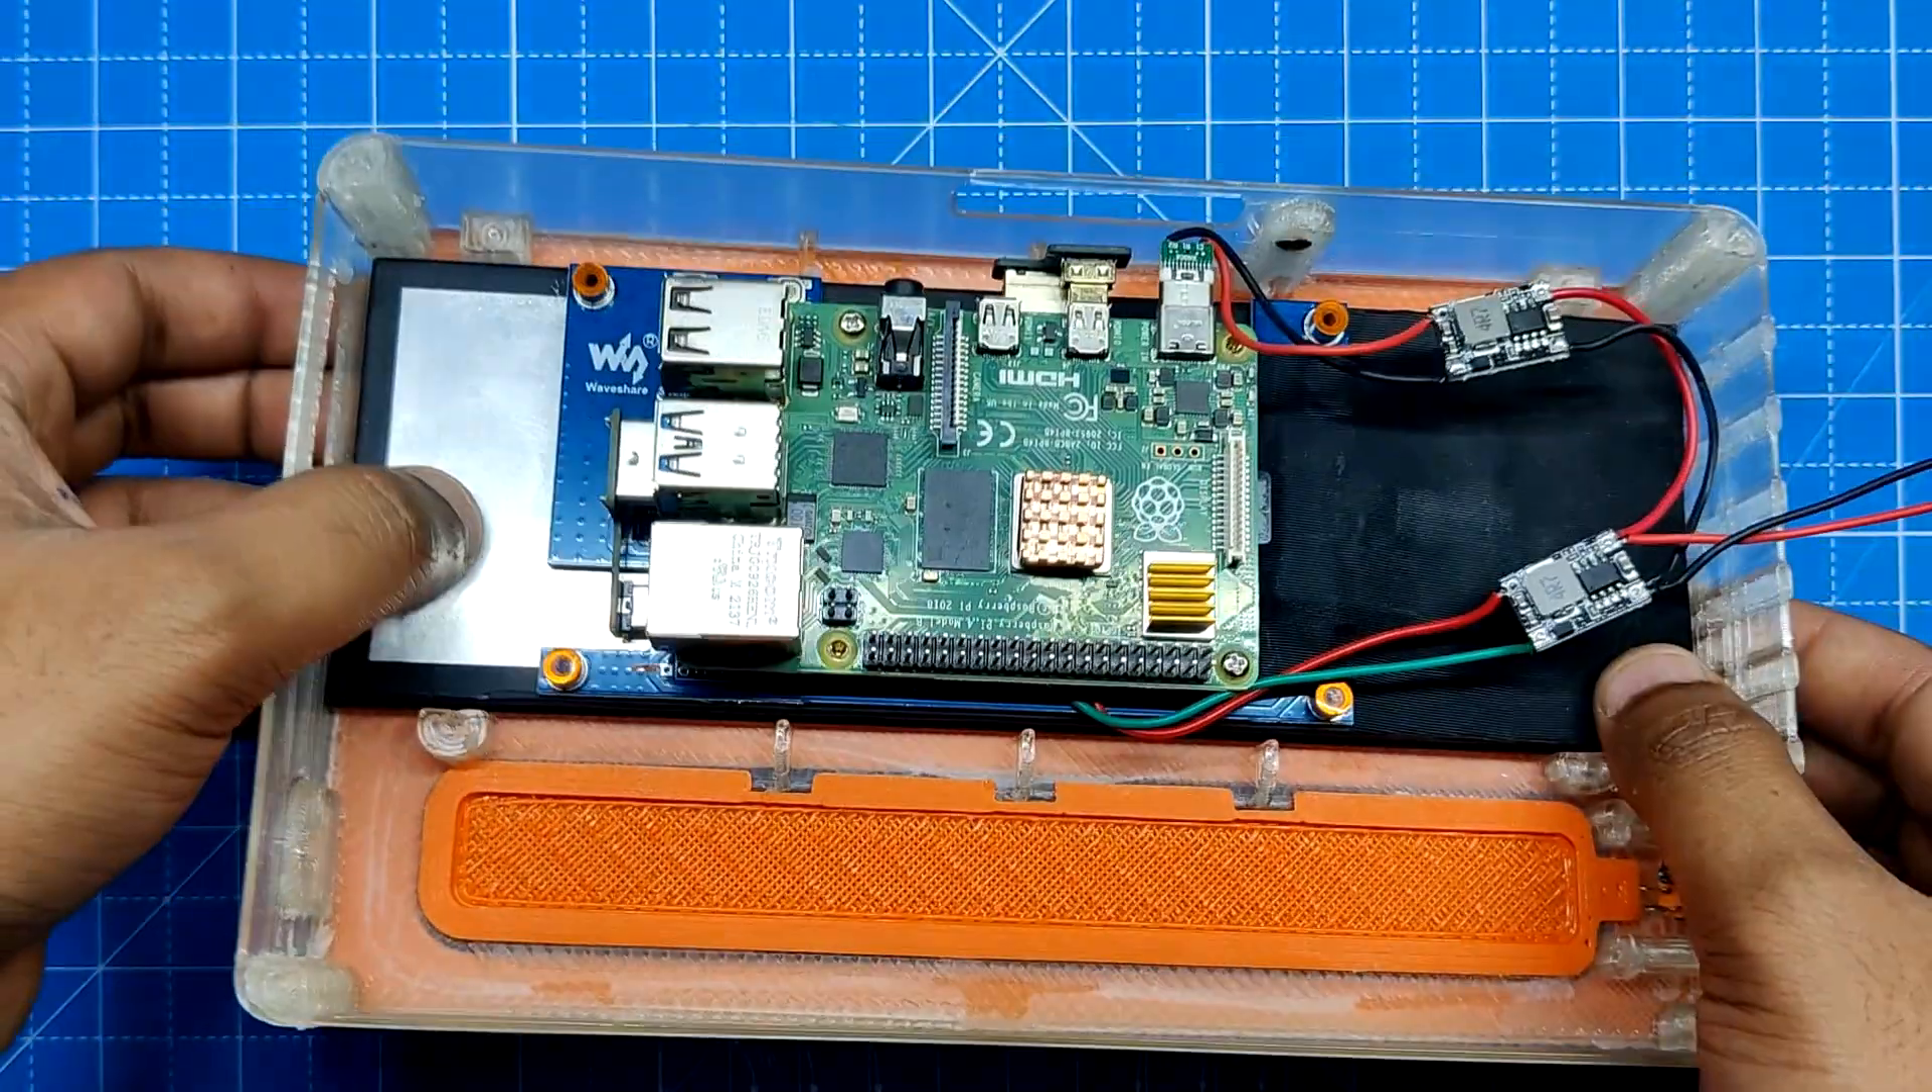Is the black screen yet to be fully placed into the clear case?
No.